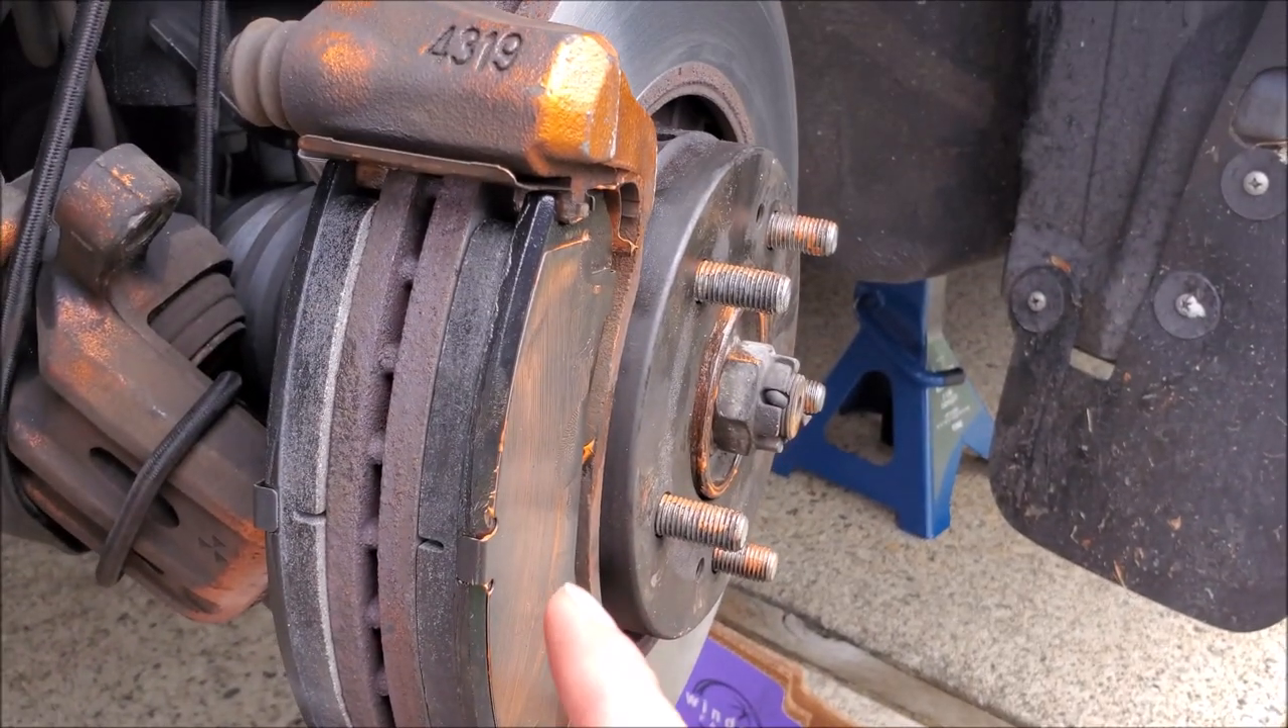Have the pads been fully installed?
Yes.